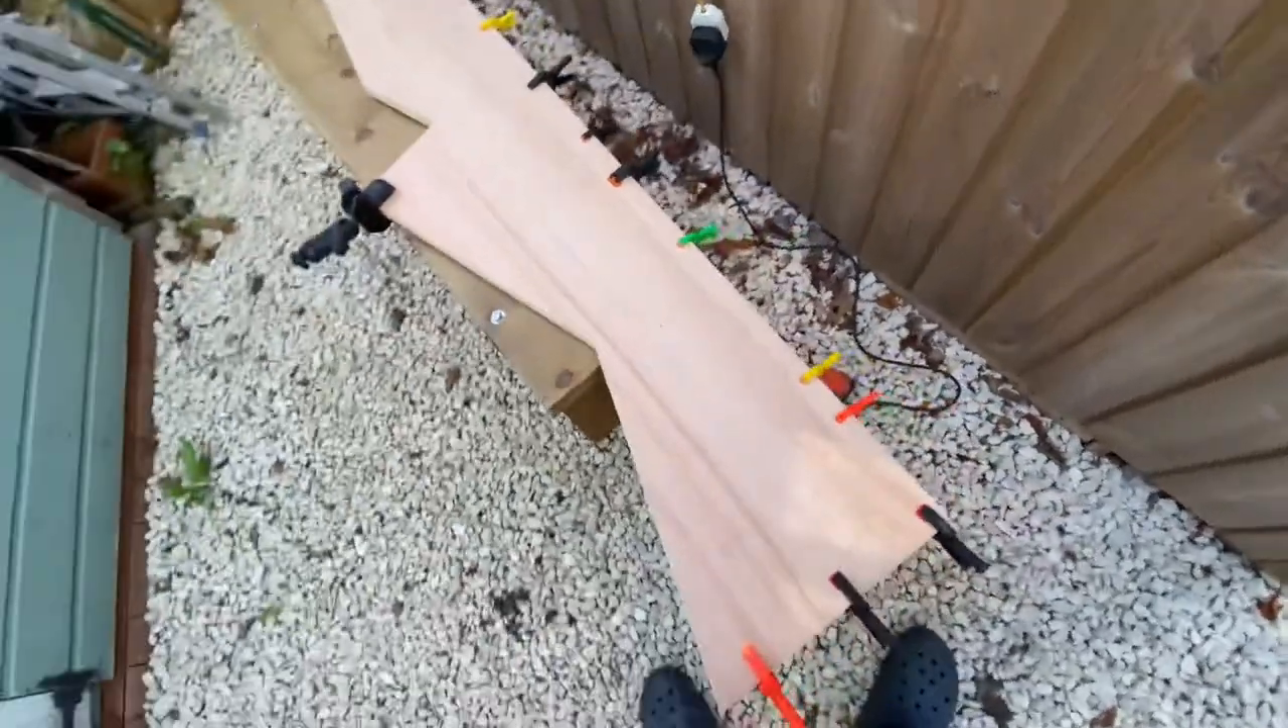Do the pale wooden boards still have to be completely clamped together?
No.